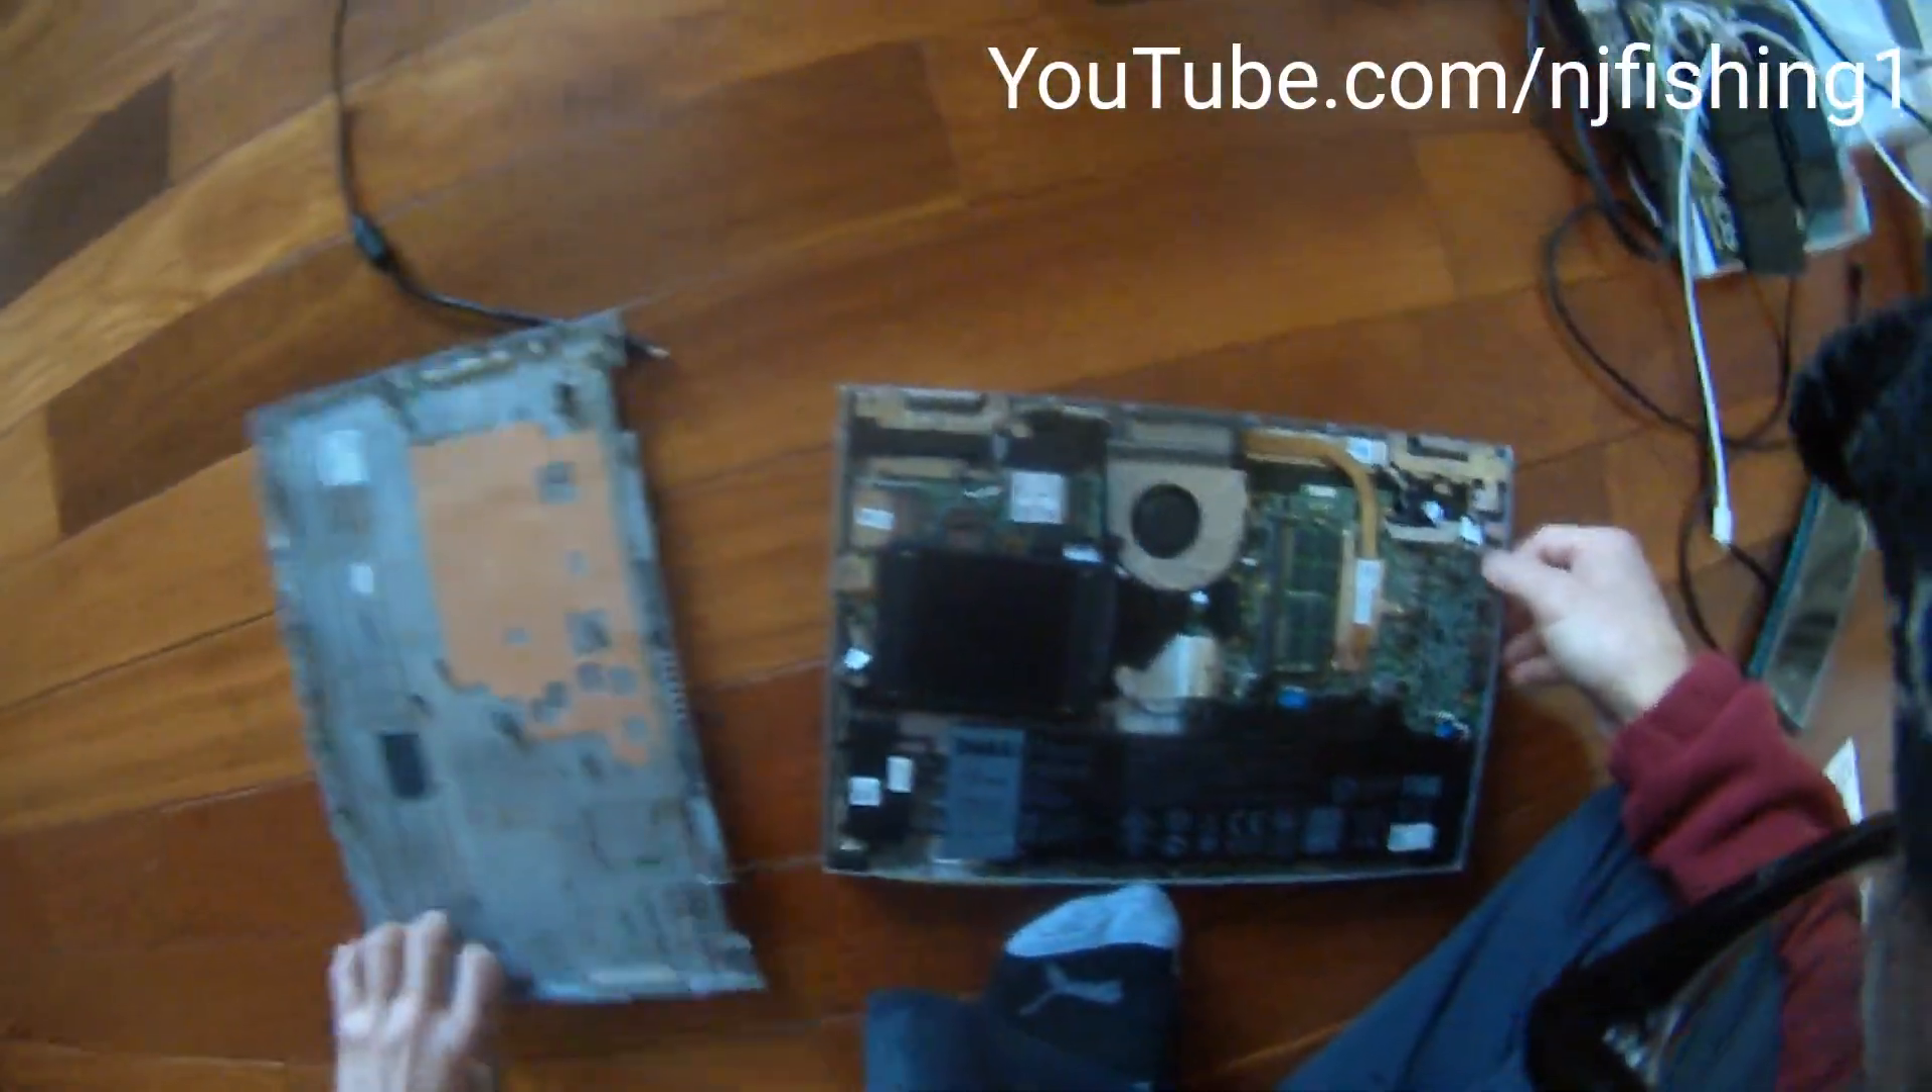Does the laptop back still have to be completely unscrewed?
No.